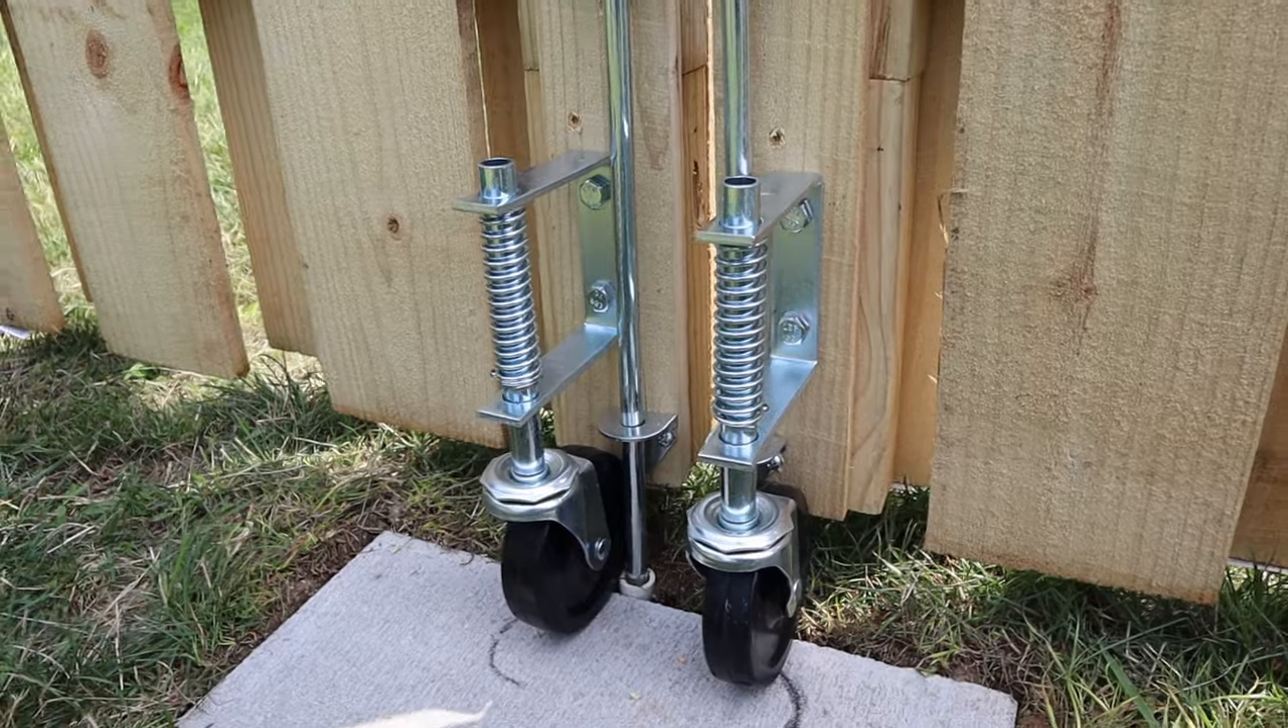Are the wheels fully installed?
Yes.